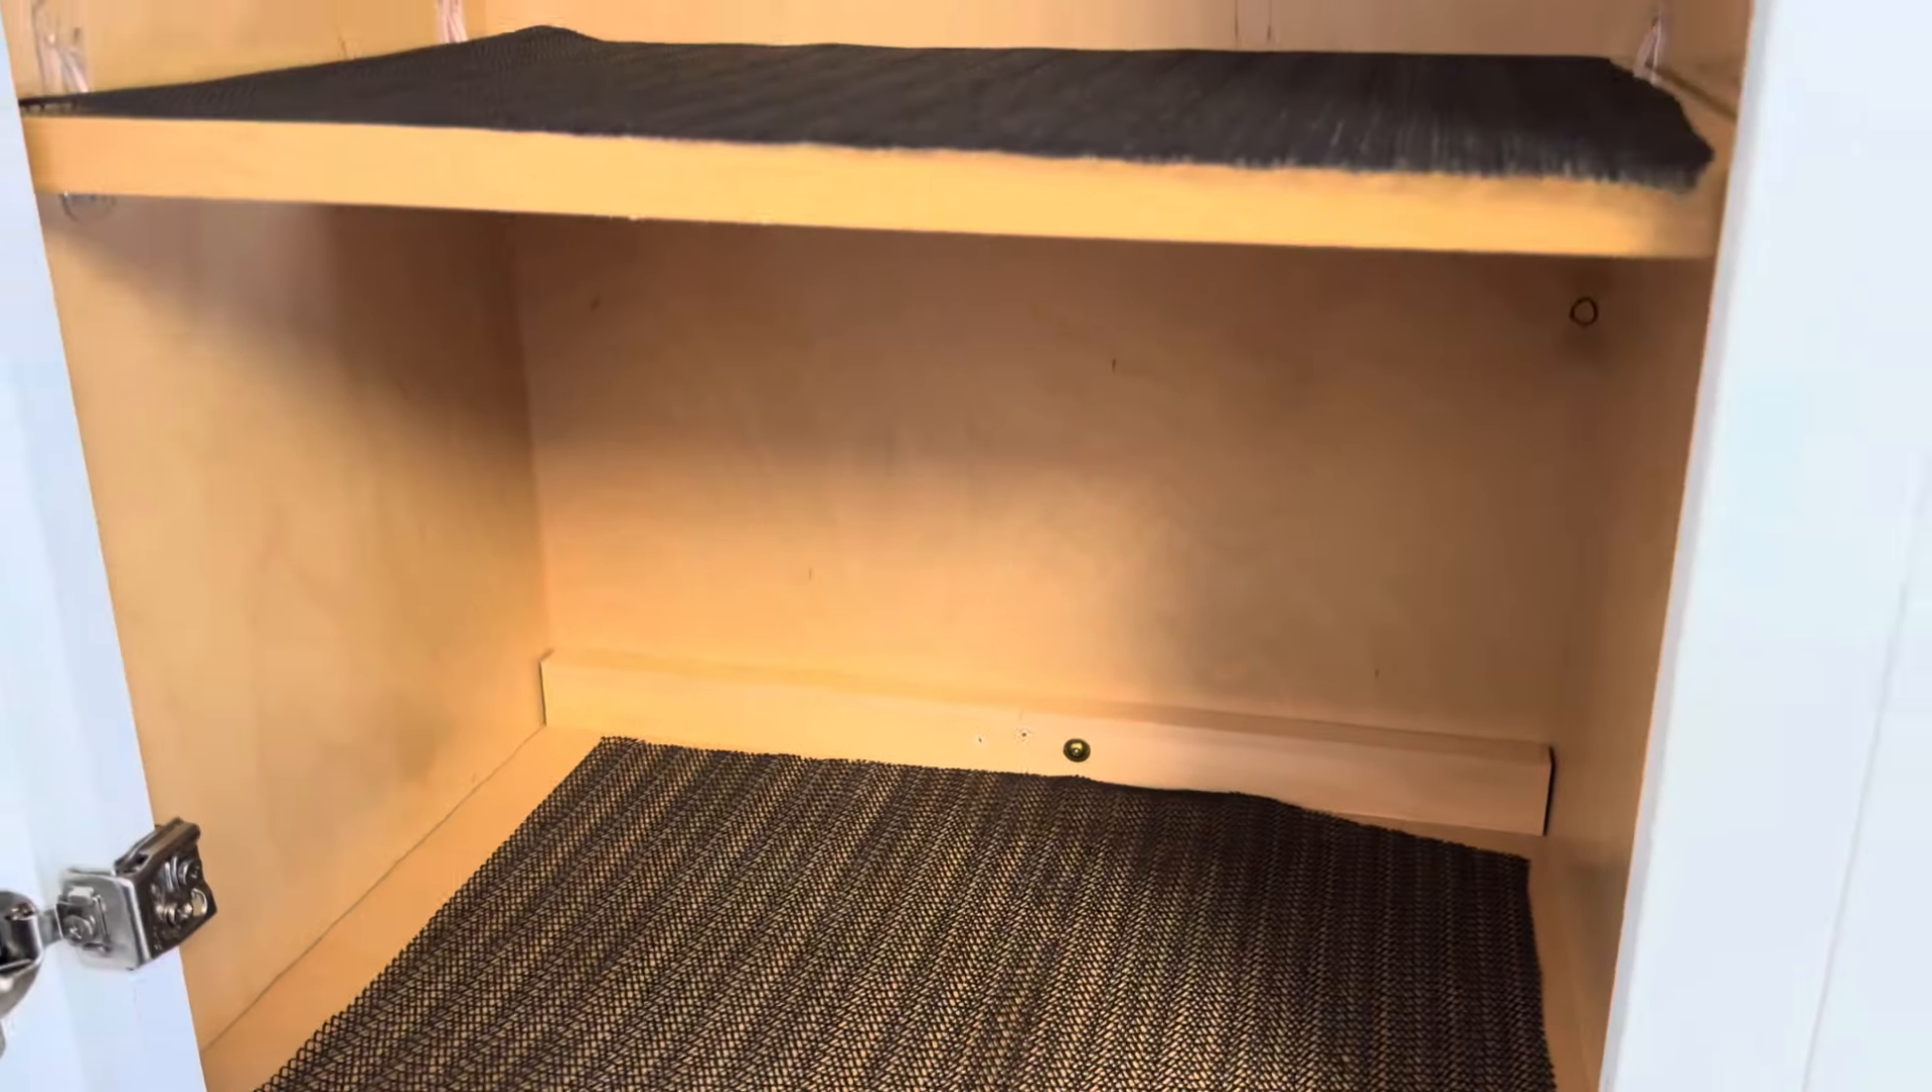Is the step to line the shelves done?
Yes.